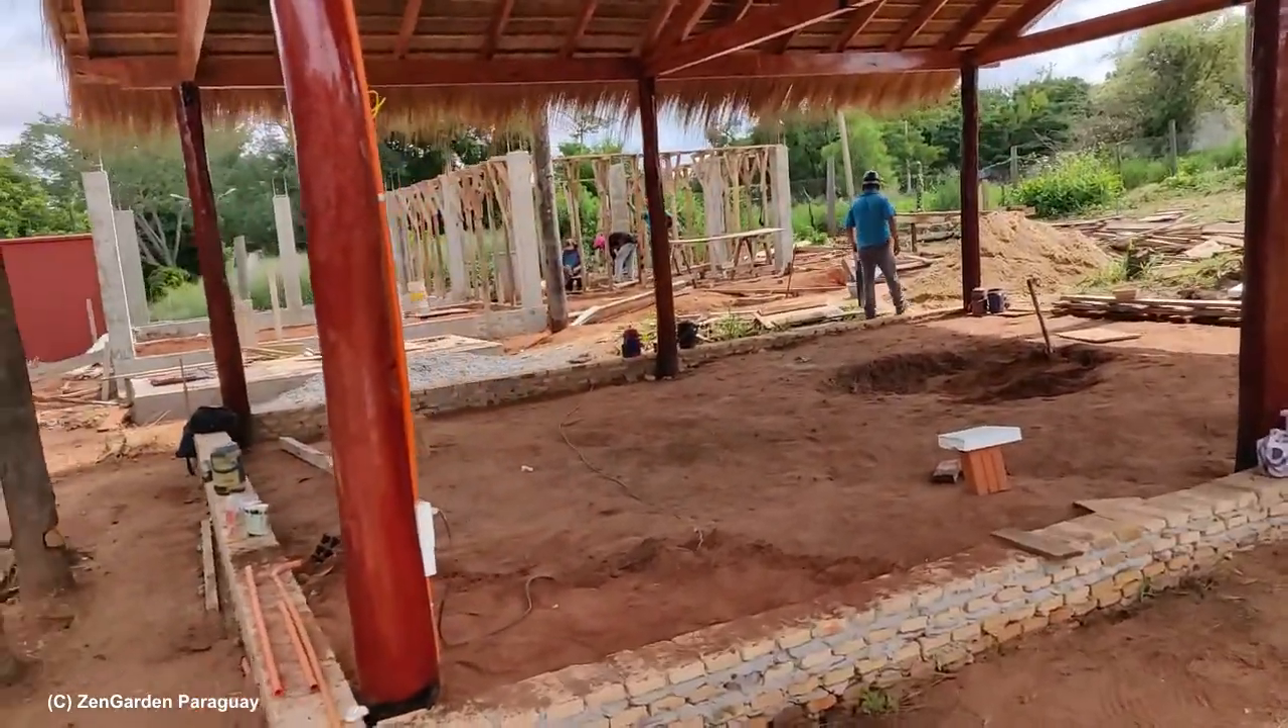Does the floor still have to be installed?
Yes.